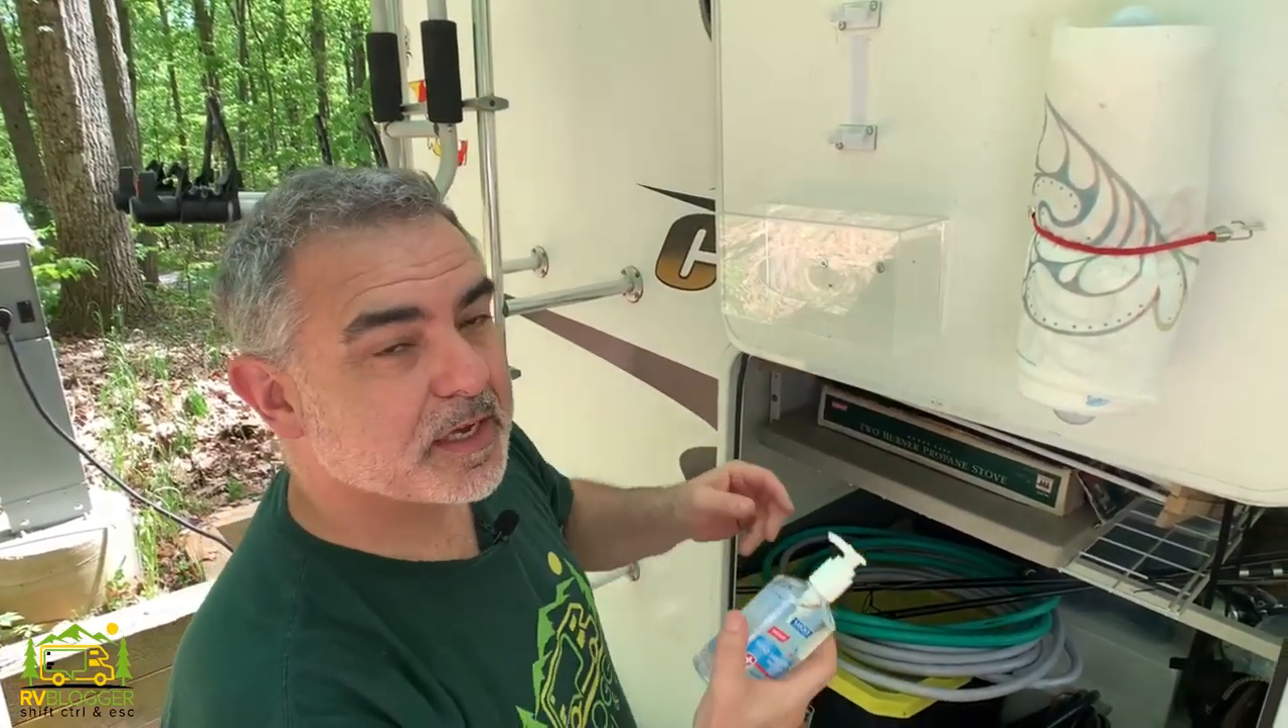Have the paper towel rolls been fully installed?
Yes.